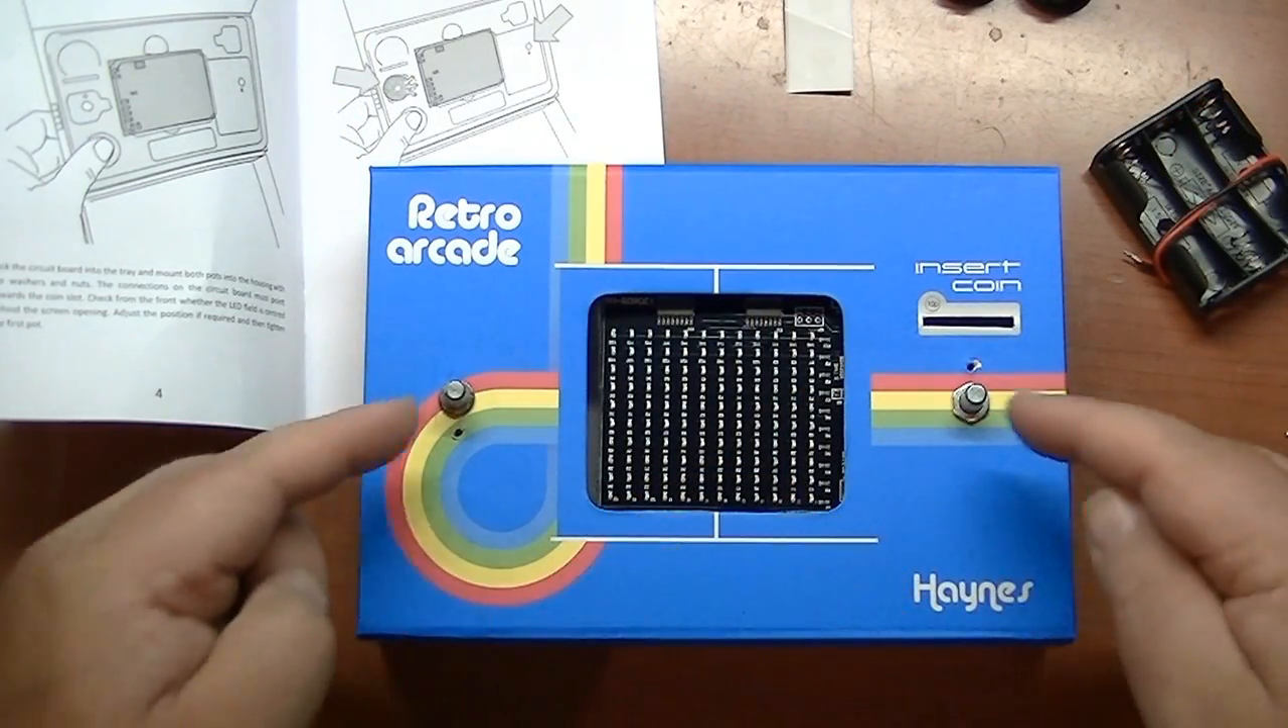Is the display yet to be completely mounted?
No.